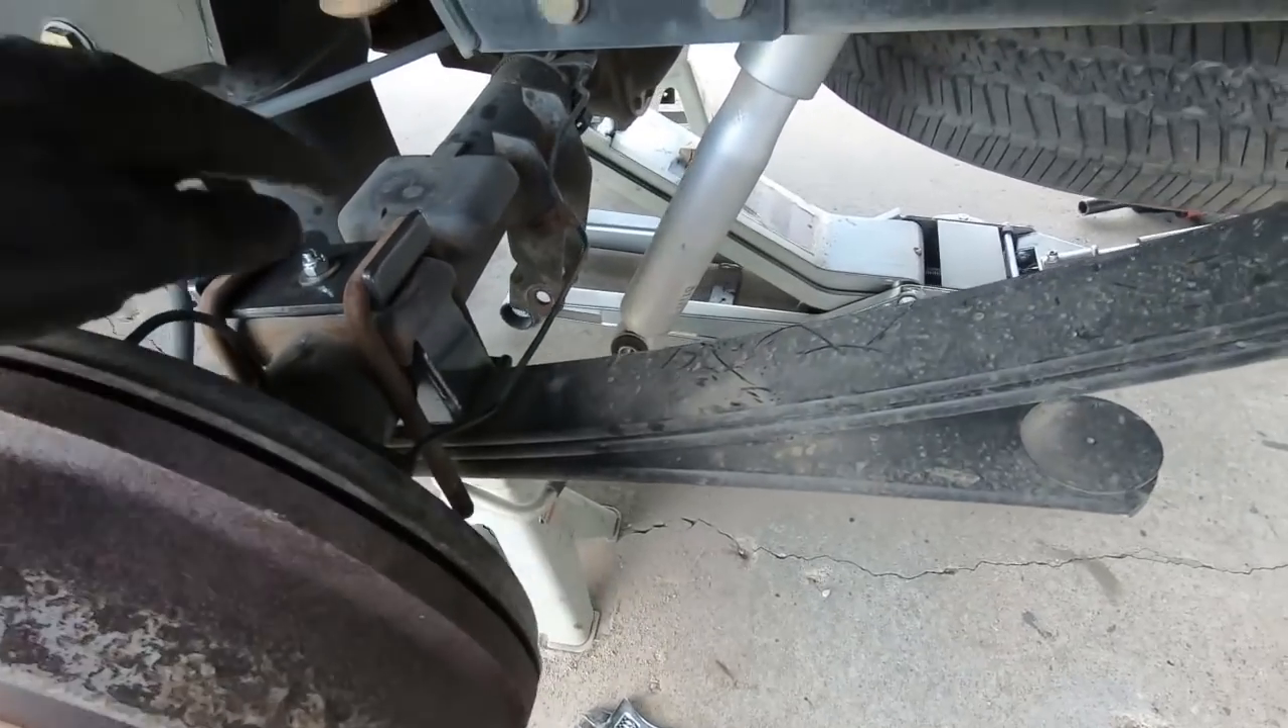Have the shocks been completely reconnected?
No.